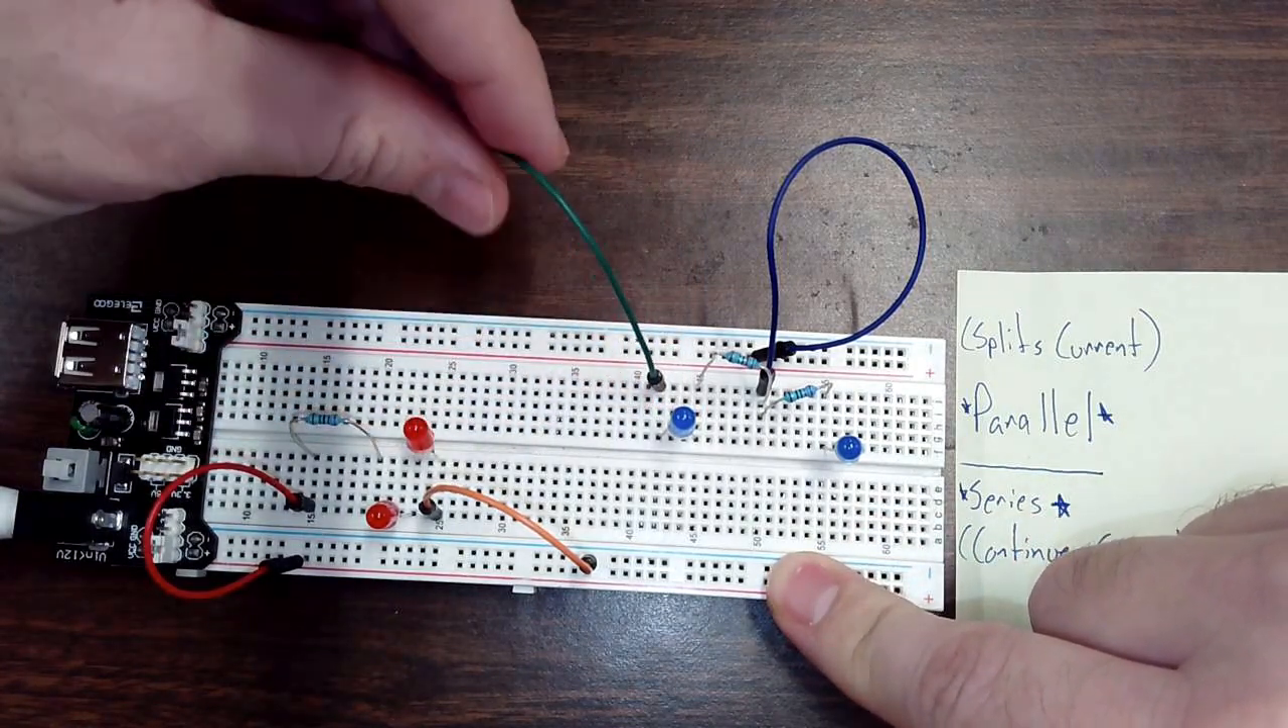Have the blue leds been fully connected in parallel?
No.